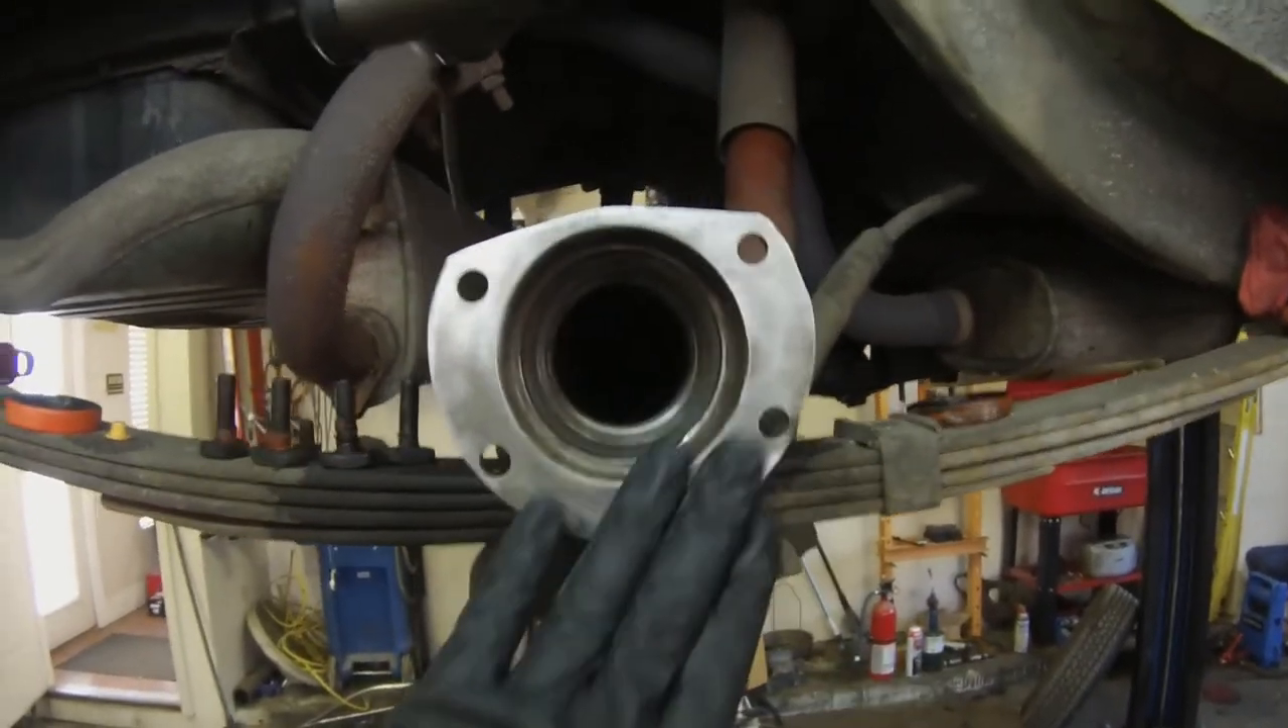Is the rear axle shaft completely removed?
Yes.